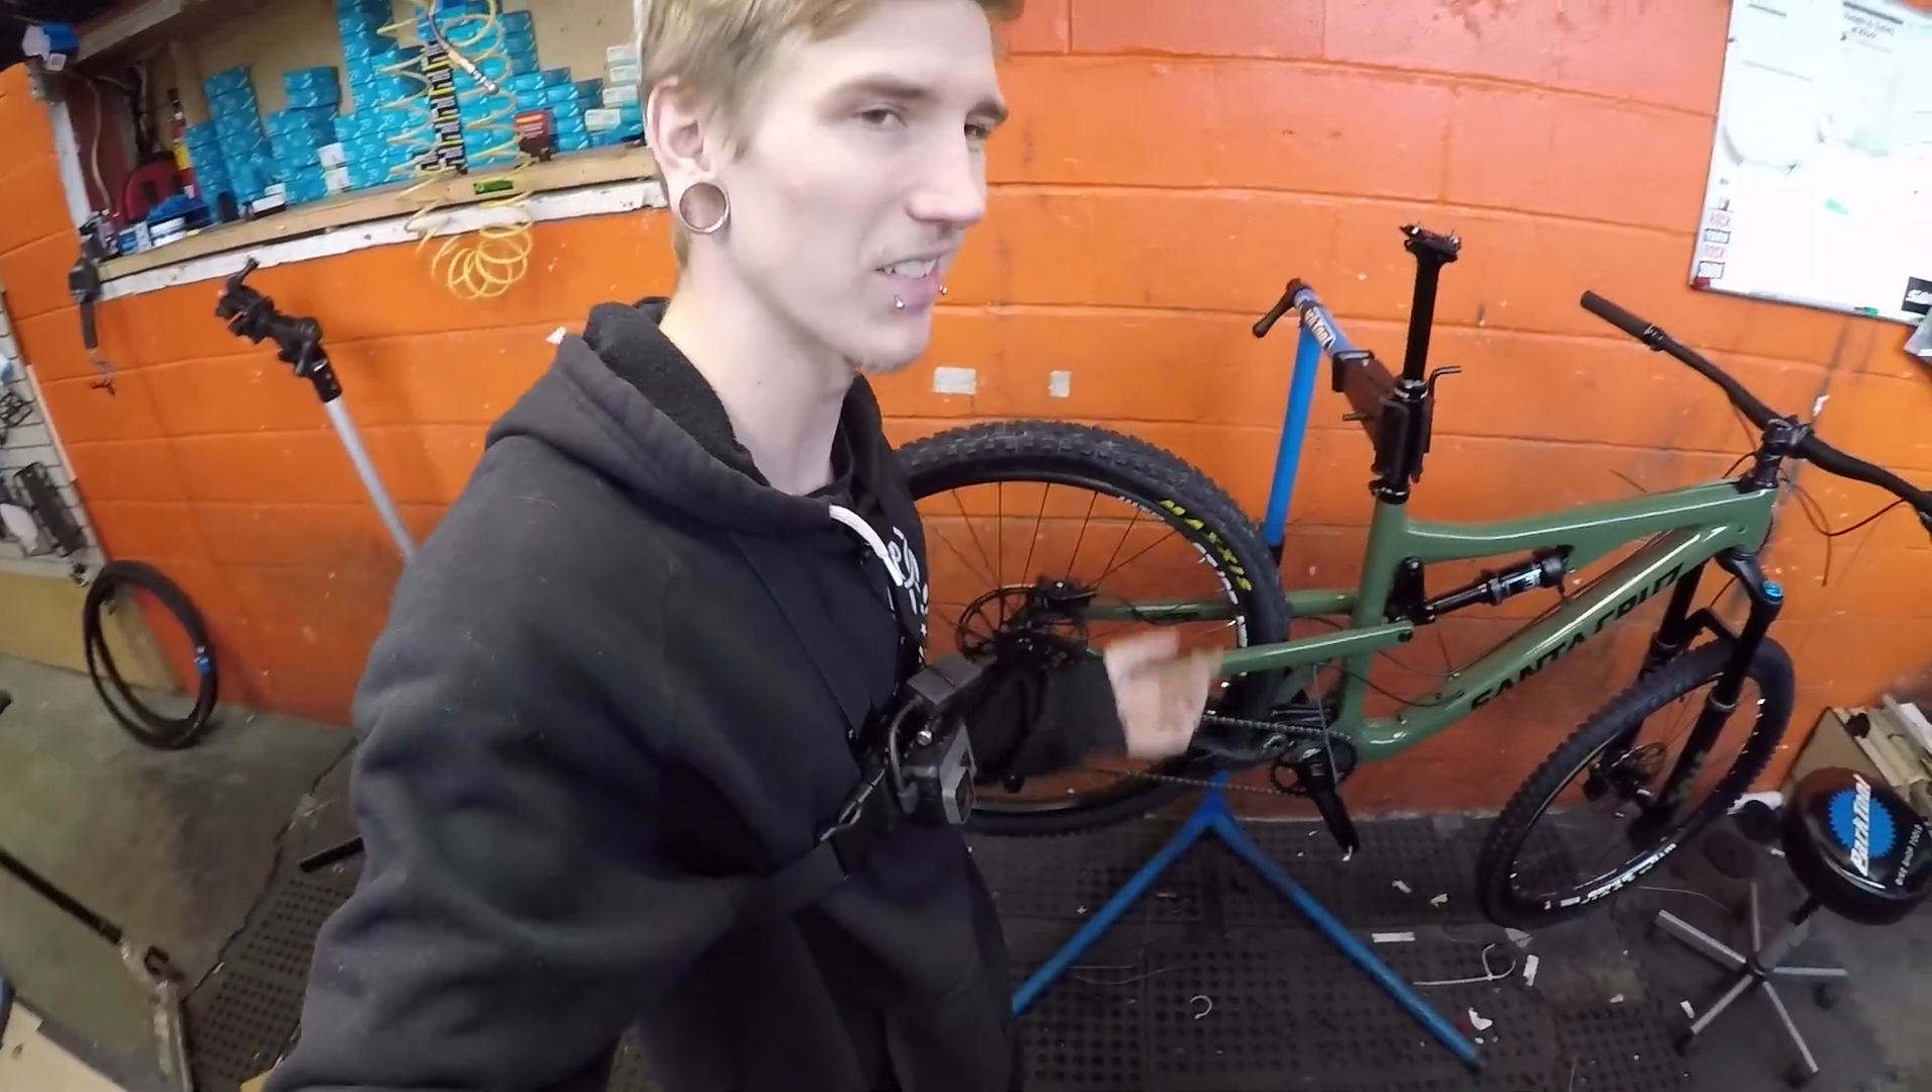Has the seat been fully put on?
No.